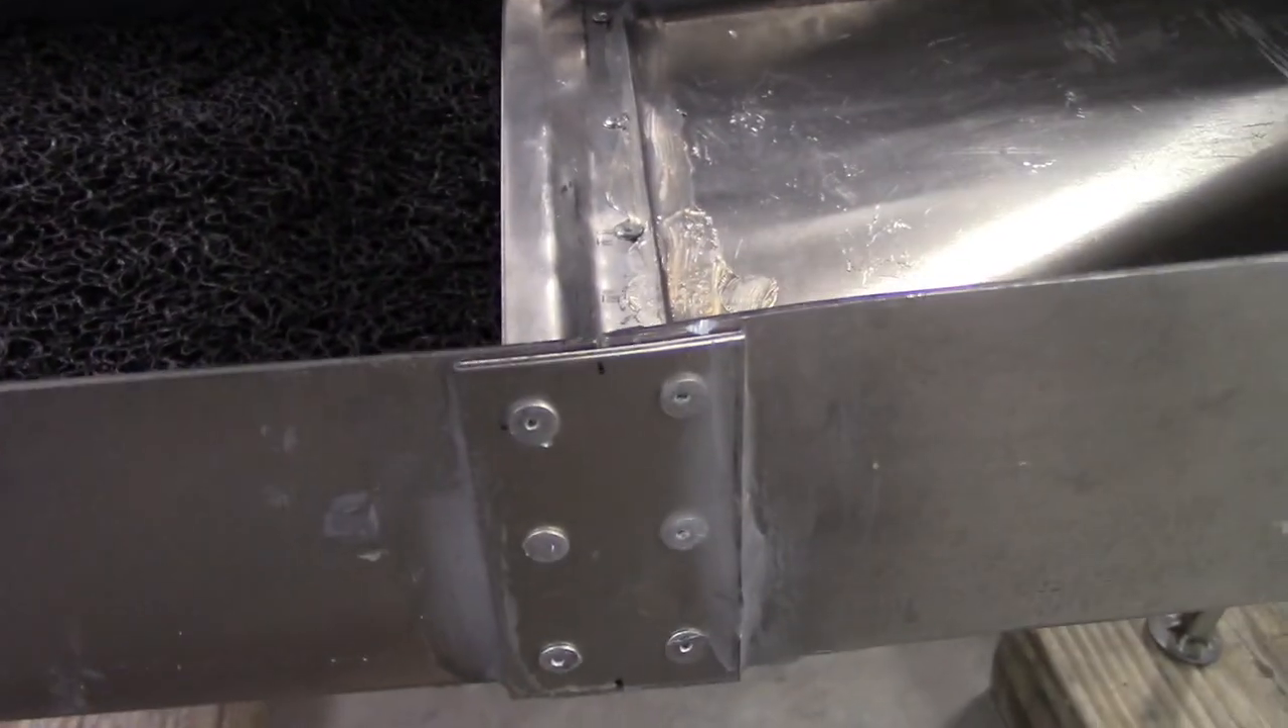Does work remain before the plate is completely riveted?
No.